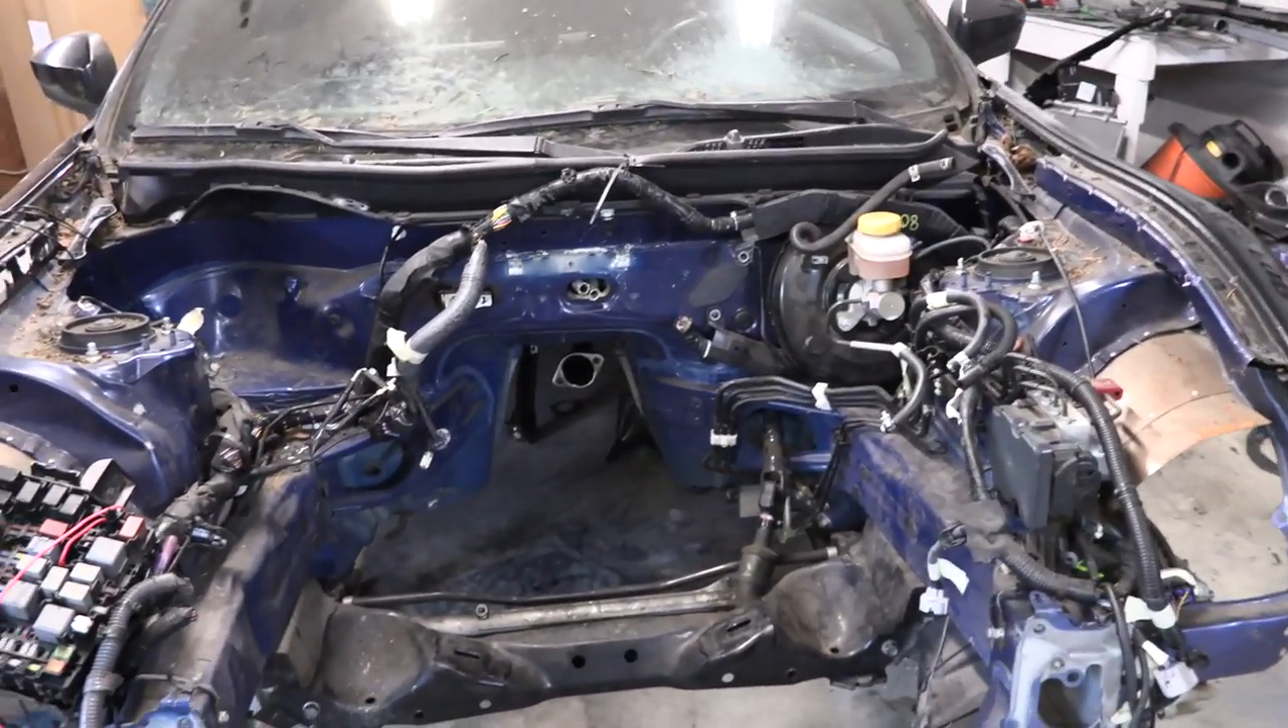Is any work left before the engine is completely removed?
No.